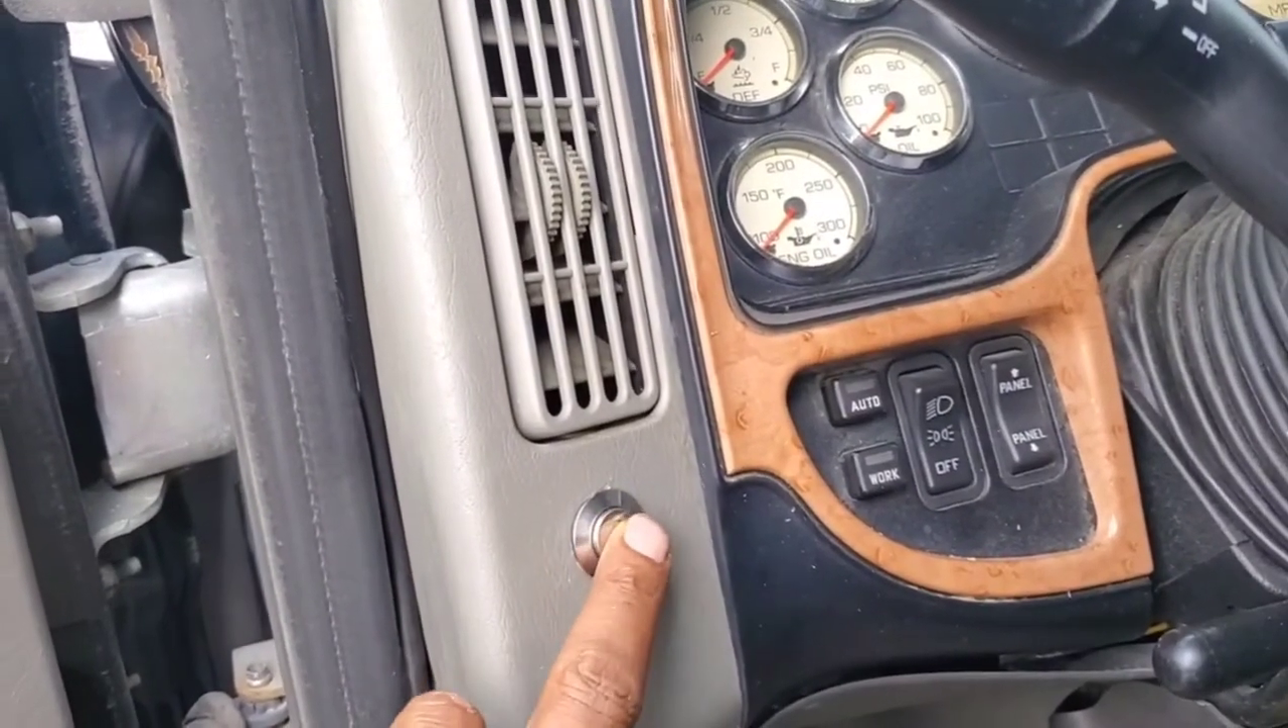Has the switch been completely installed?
Yes.